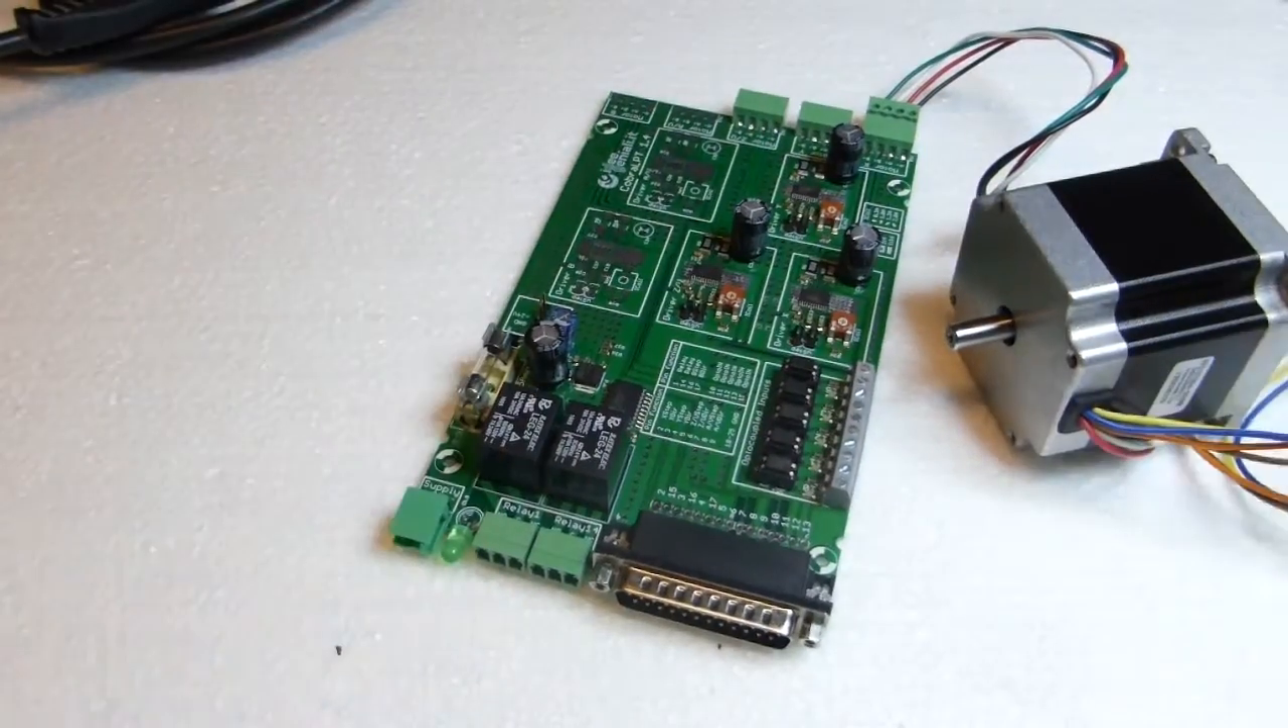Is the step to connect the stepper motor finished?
Yes.